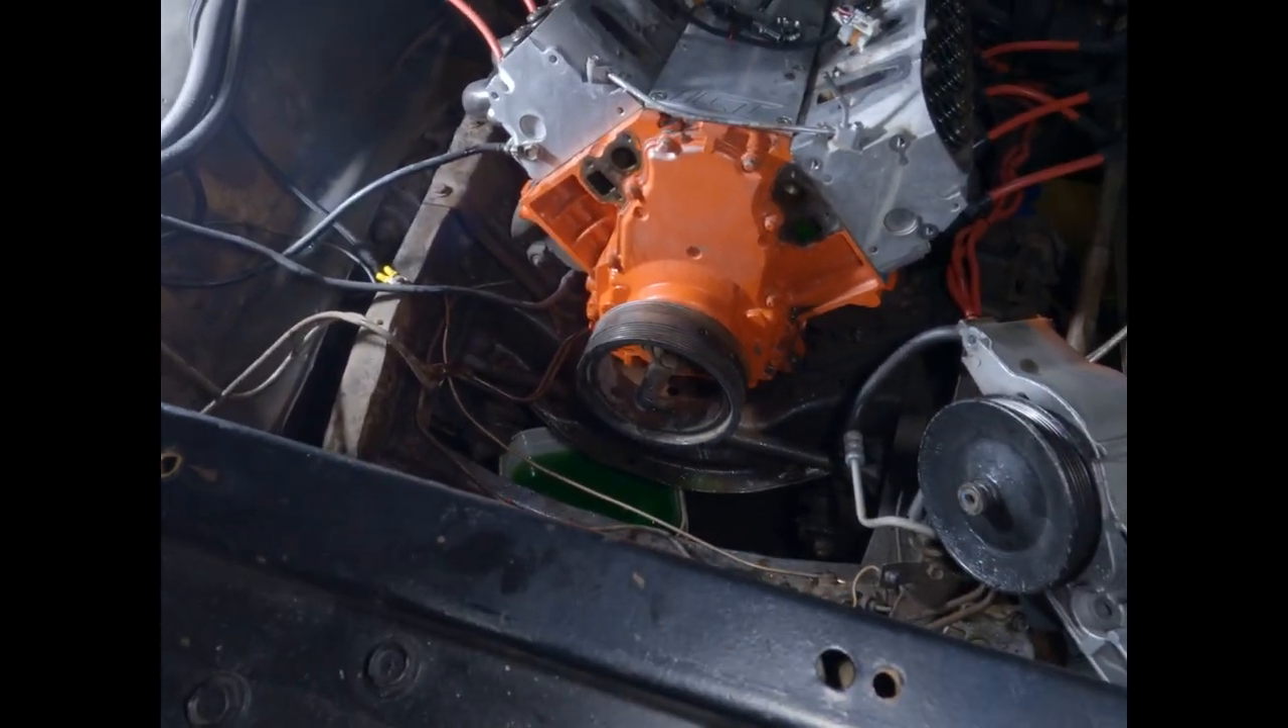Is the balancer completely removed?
No.